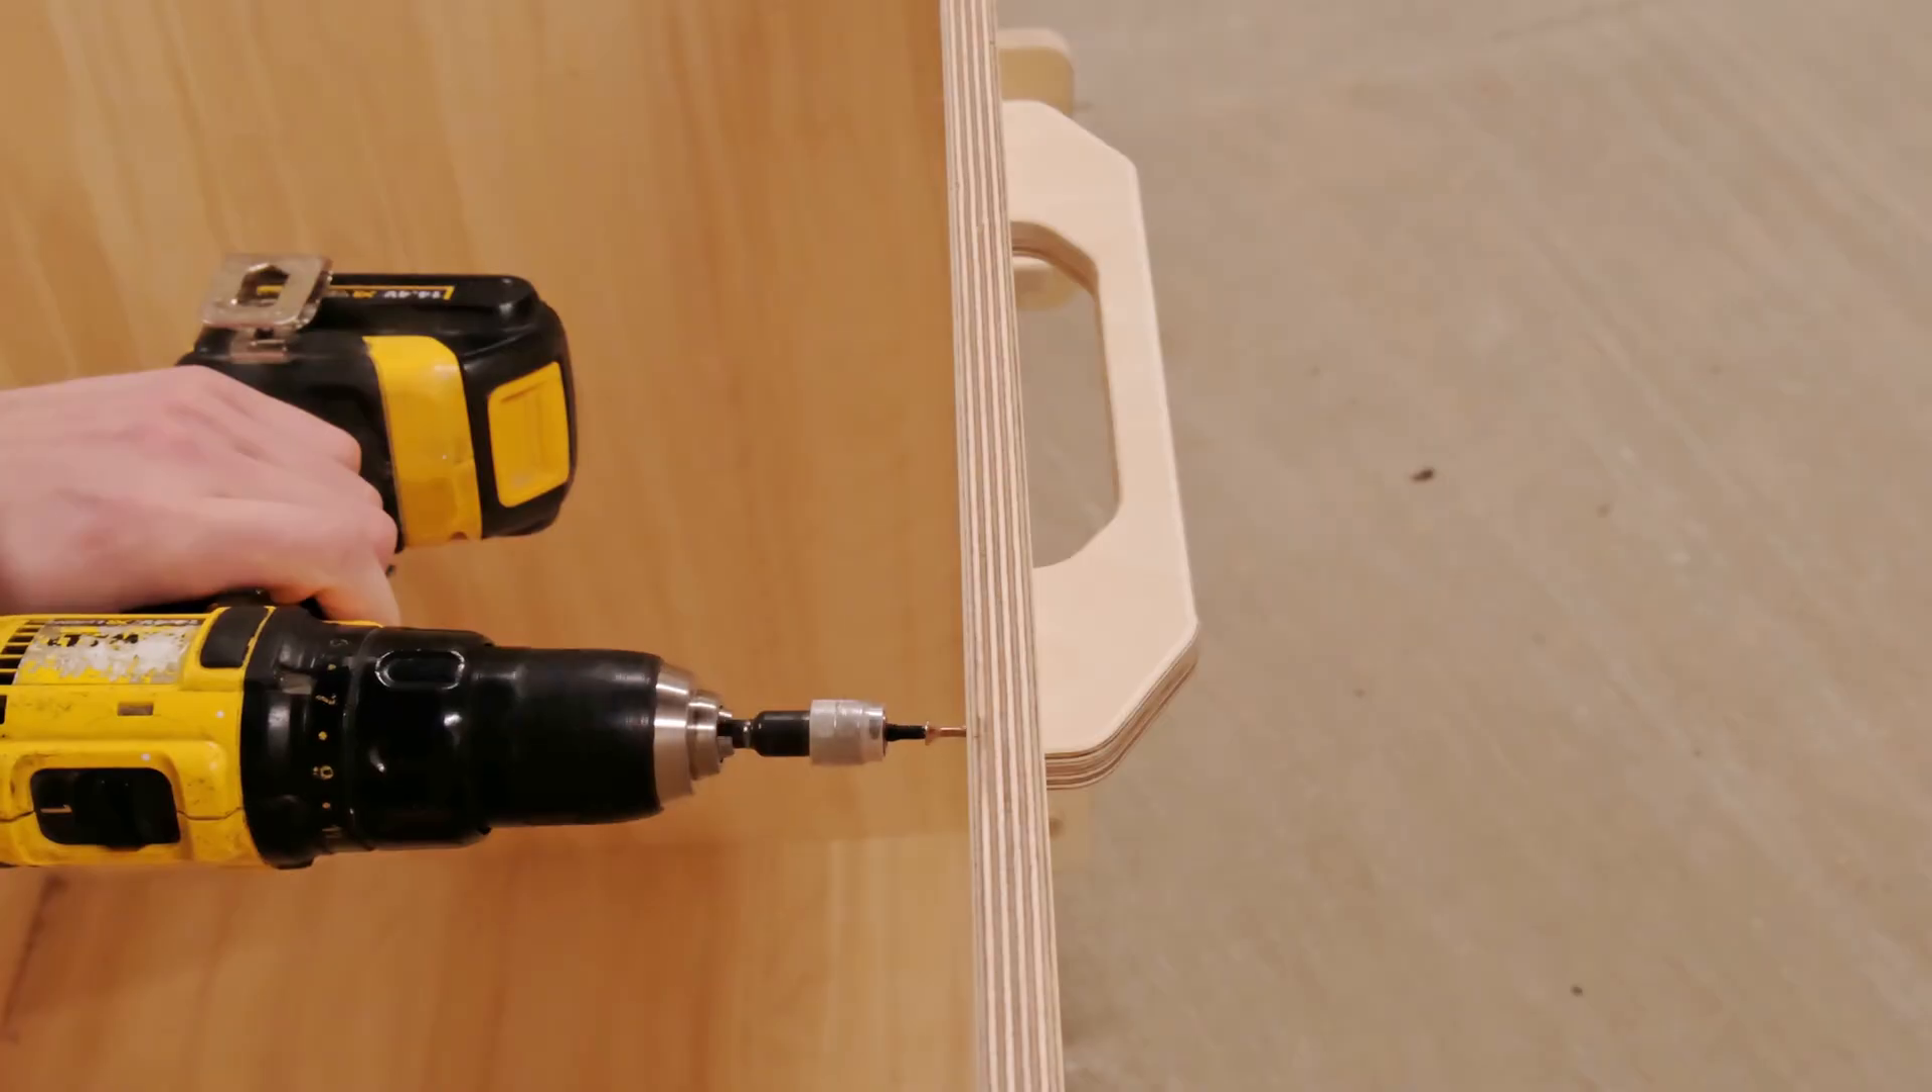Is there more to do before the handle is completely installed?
Yes.